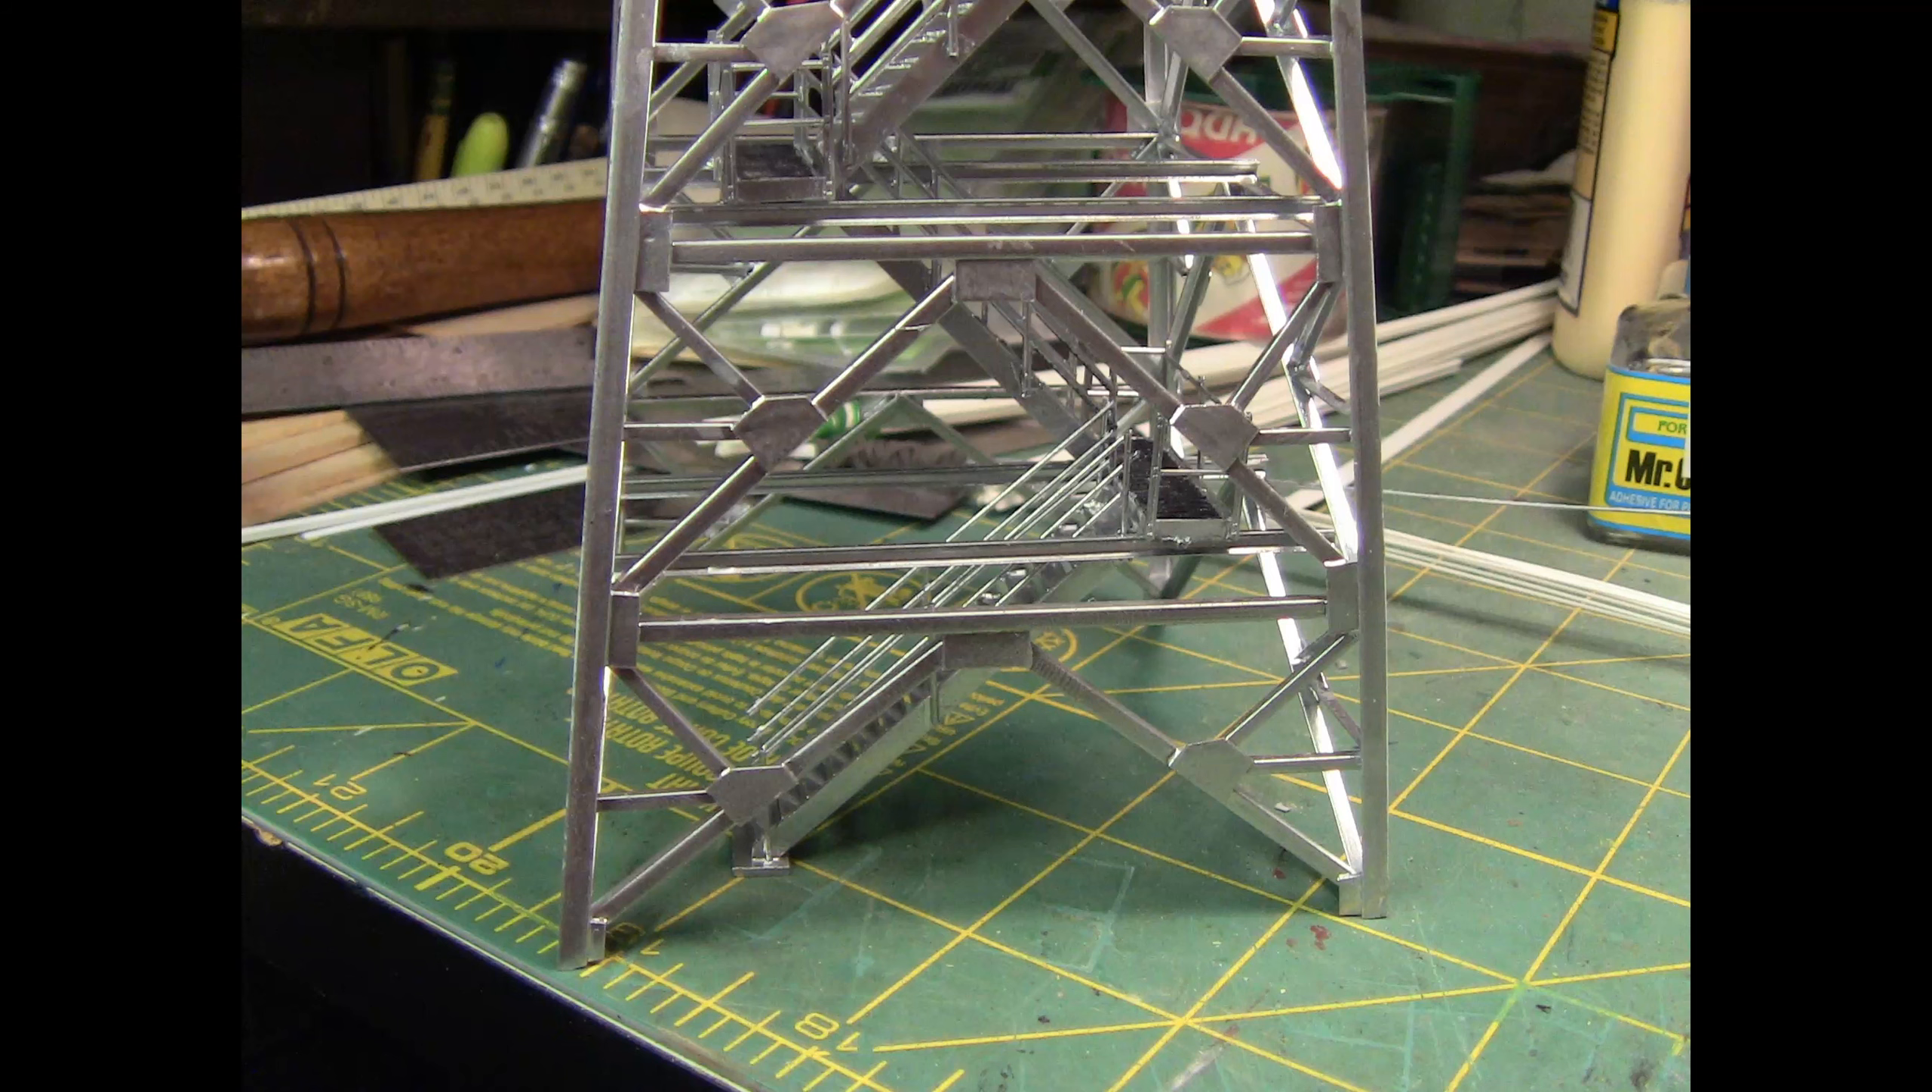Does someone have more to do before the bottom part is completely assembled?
No.